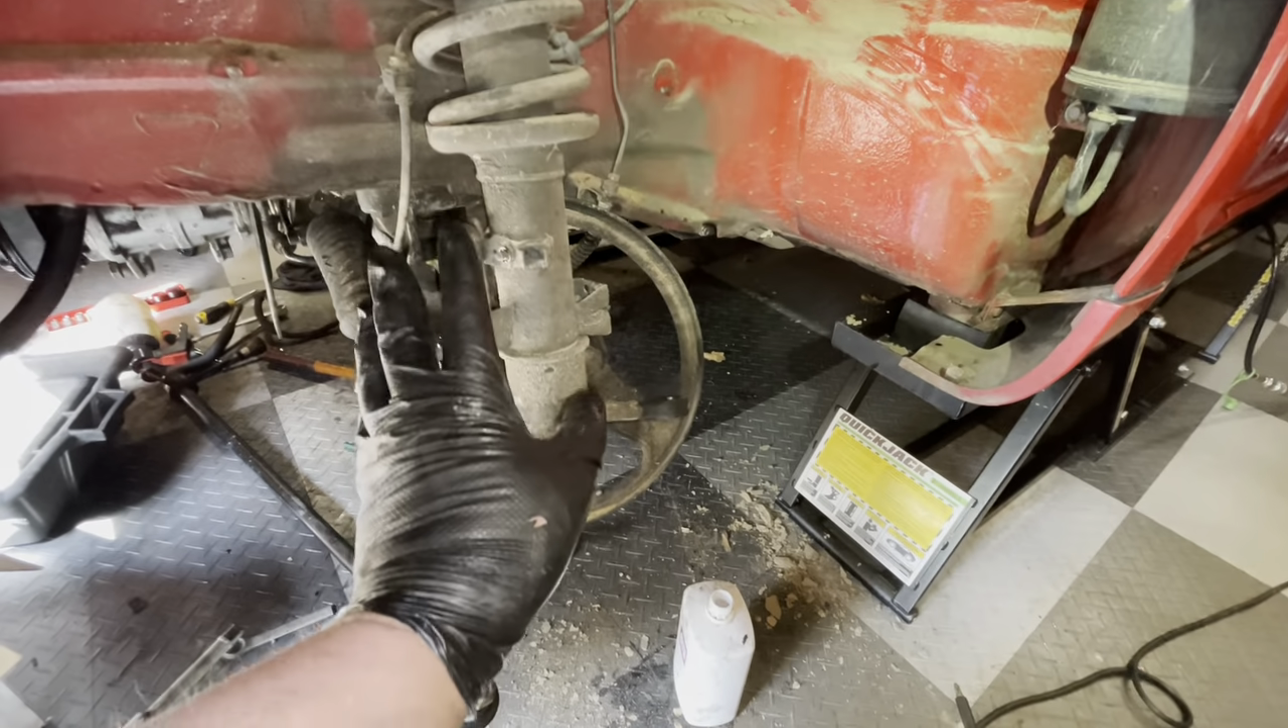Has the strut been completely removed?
No.